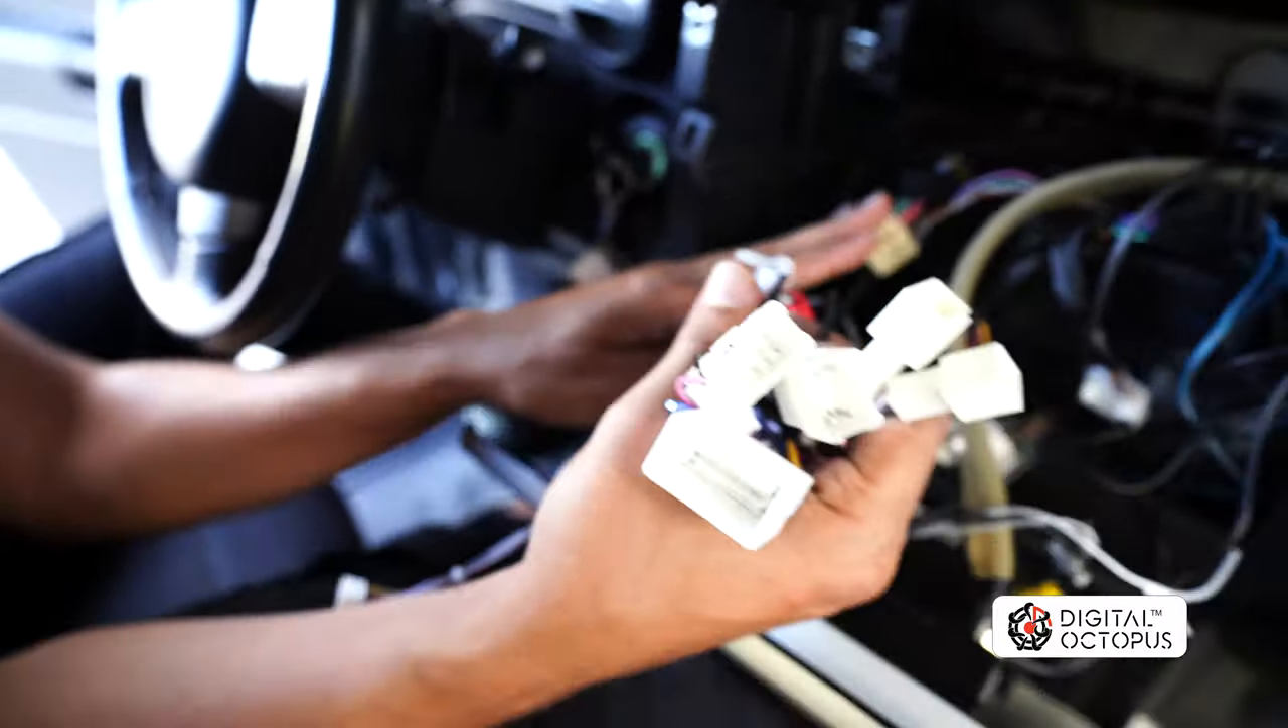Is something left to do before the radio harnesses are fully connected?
Yes.